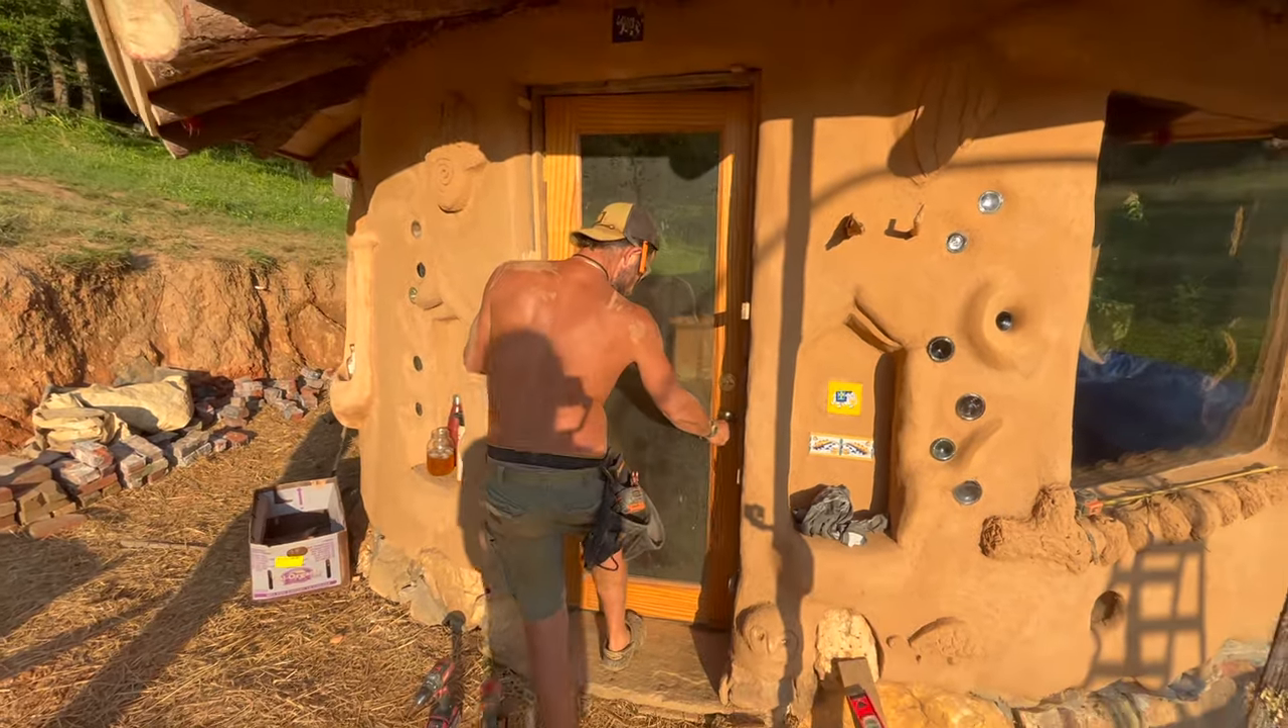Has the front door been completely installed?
Yes.